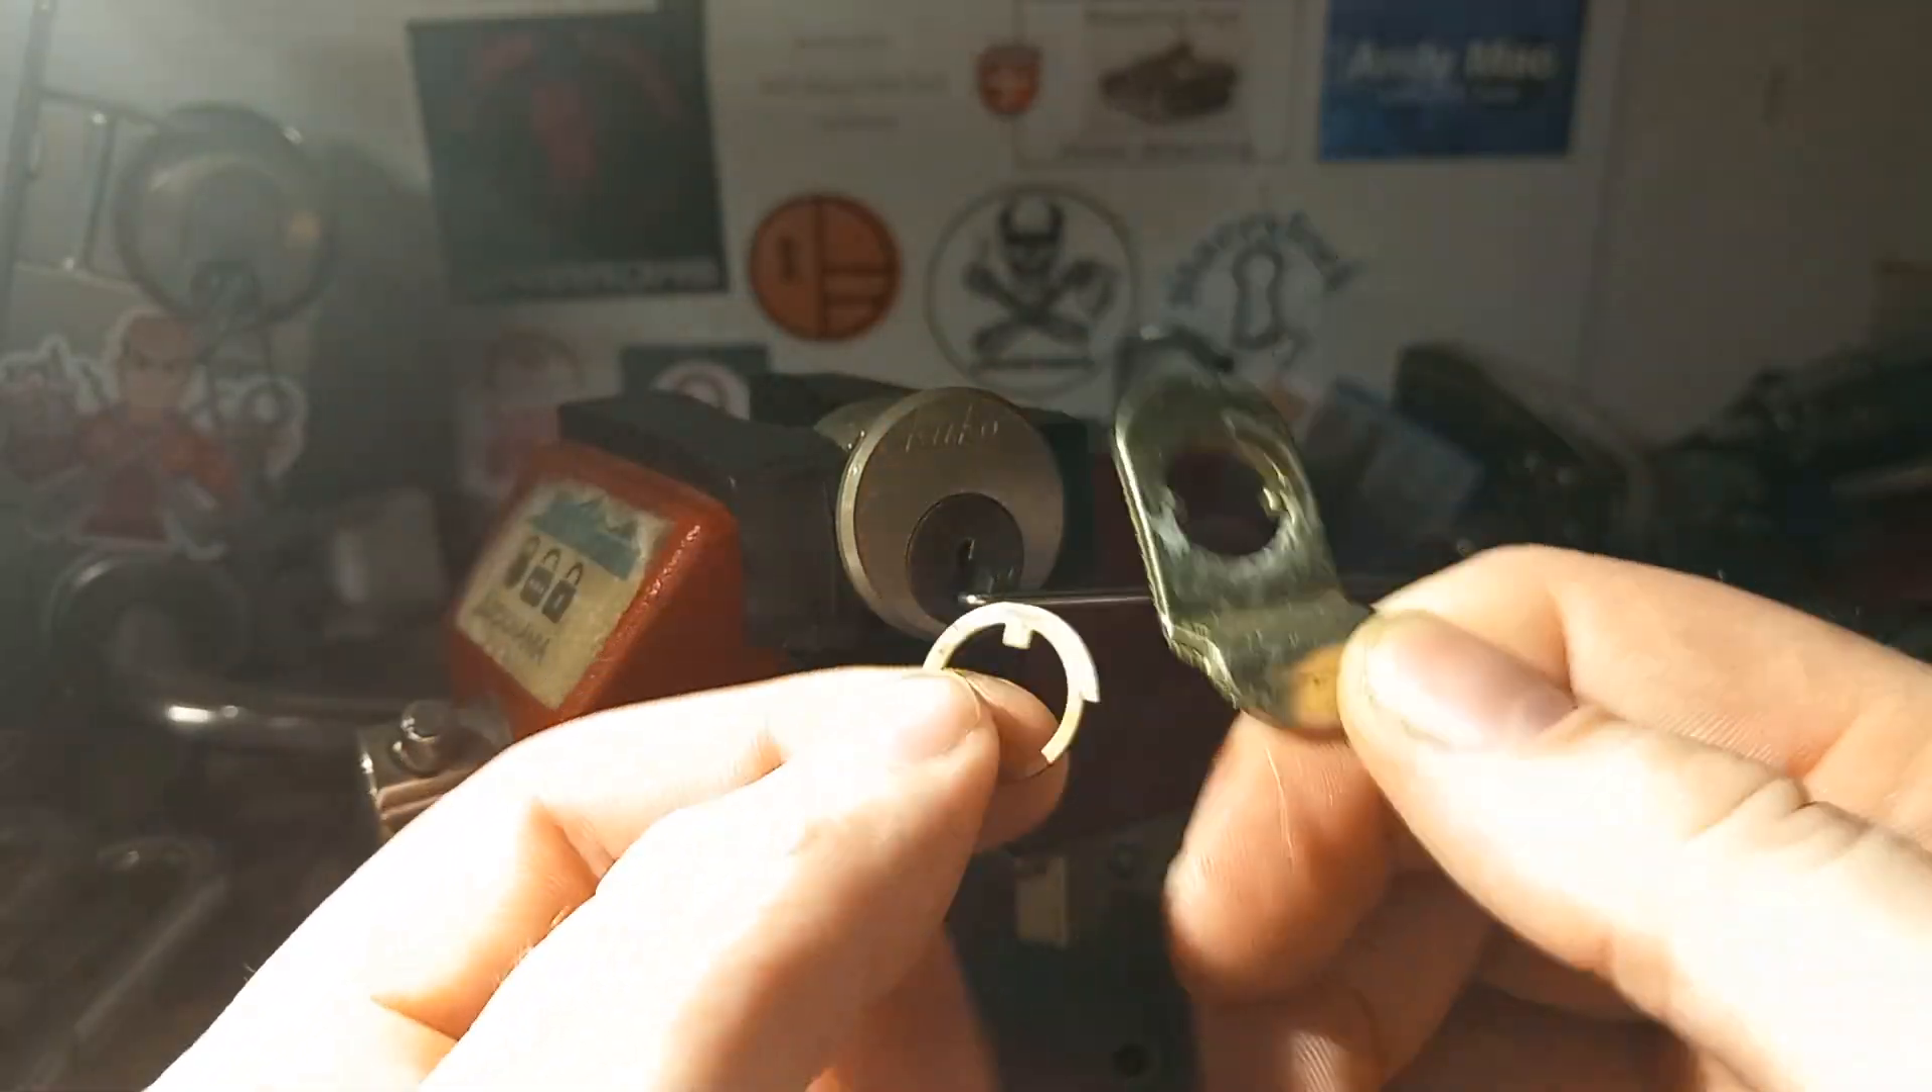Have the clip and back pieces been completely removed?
Yes.